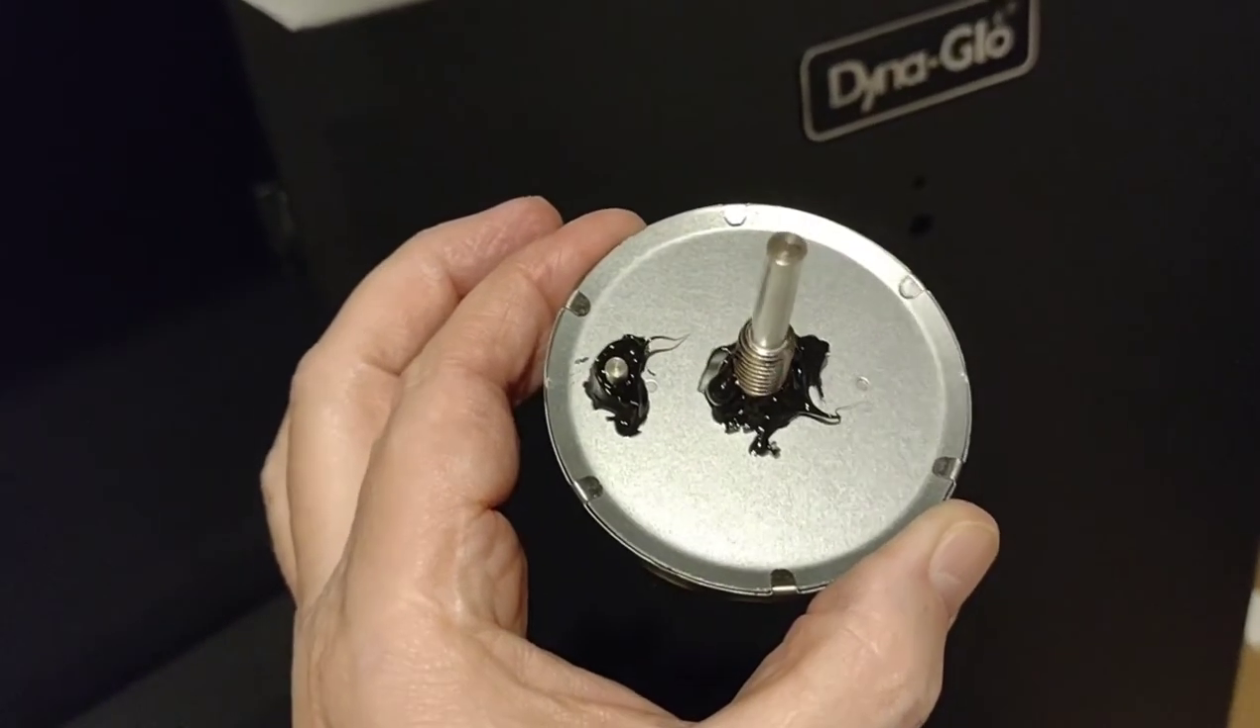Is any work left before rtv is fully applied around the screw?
No.